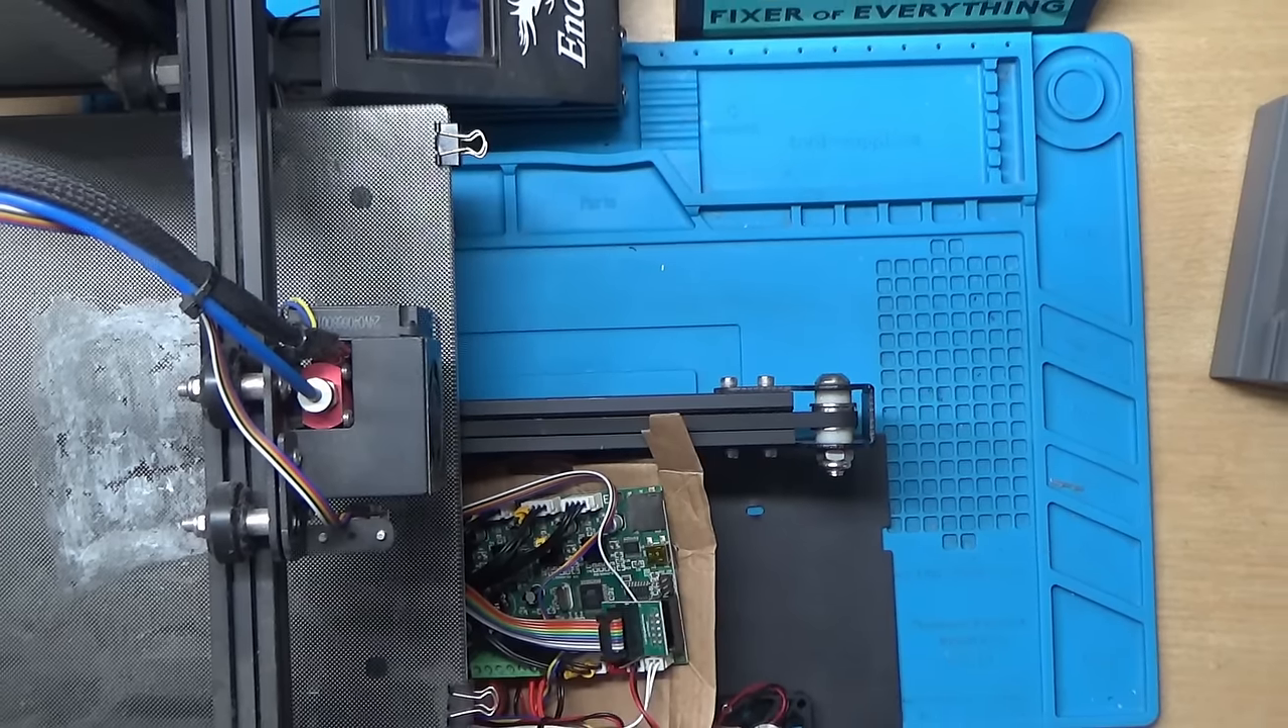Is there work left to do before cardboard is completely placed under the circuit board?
No.